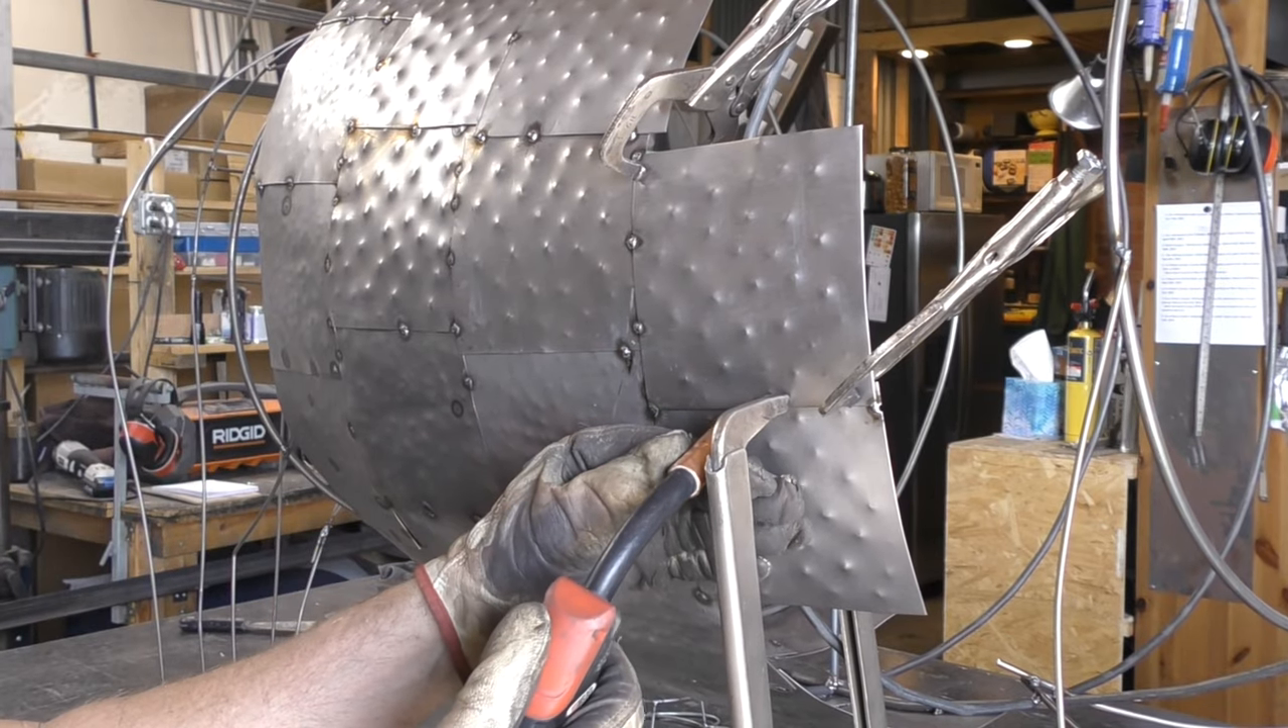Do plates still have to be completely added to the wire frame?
Yes.